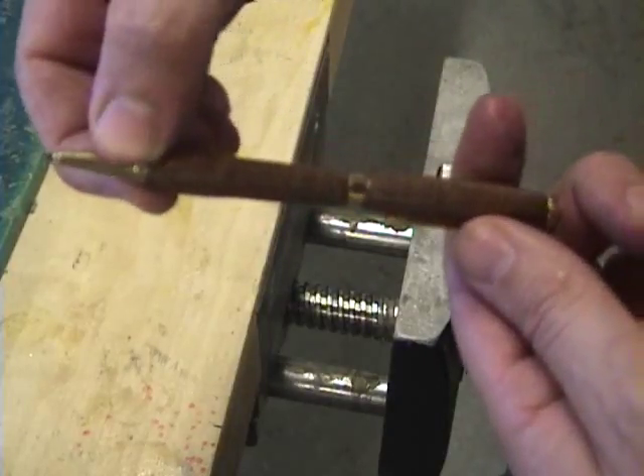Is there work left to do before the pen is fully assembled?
No.